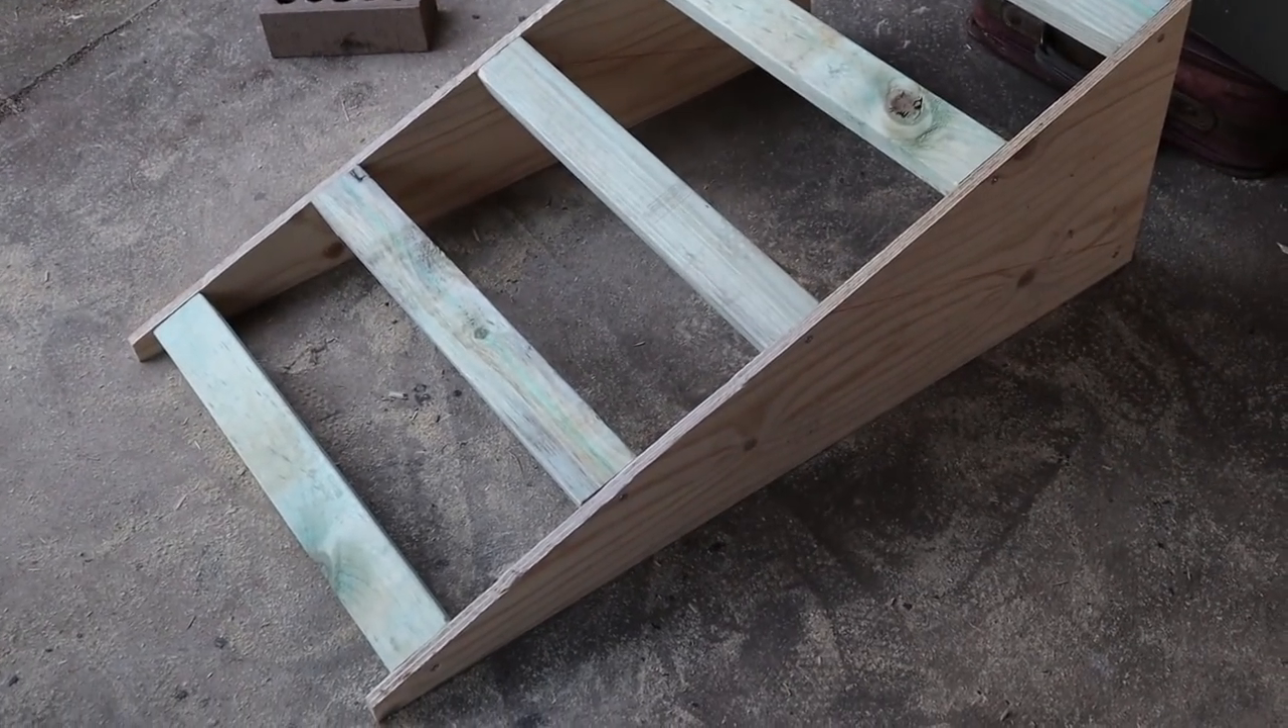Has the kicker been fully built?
No.